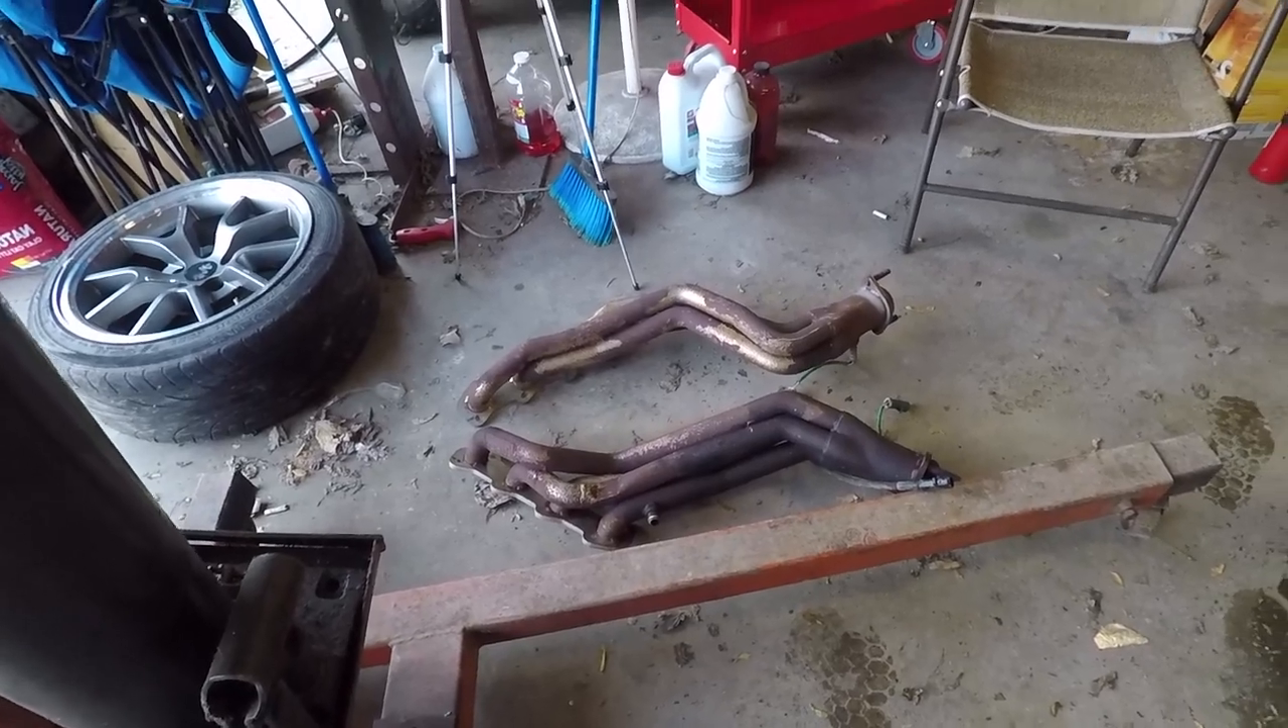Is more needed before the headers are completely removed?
No.